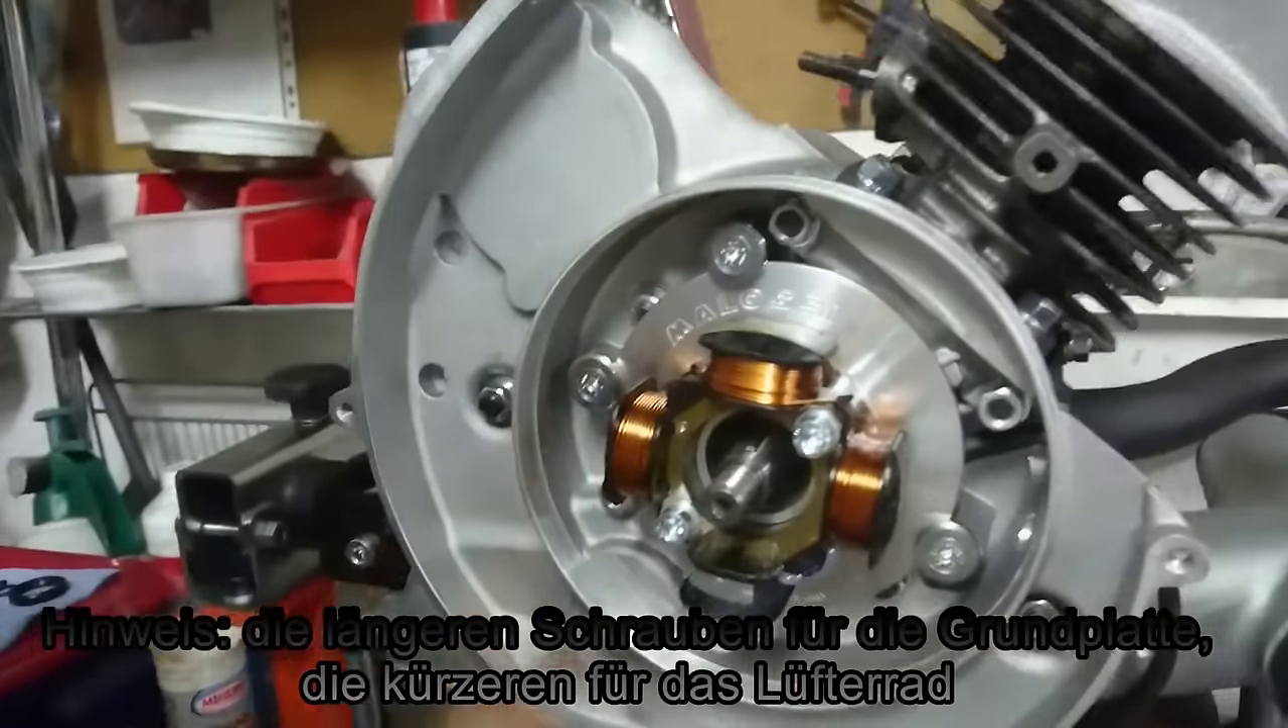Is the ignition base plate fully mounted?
Yes.